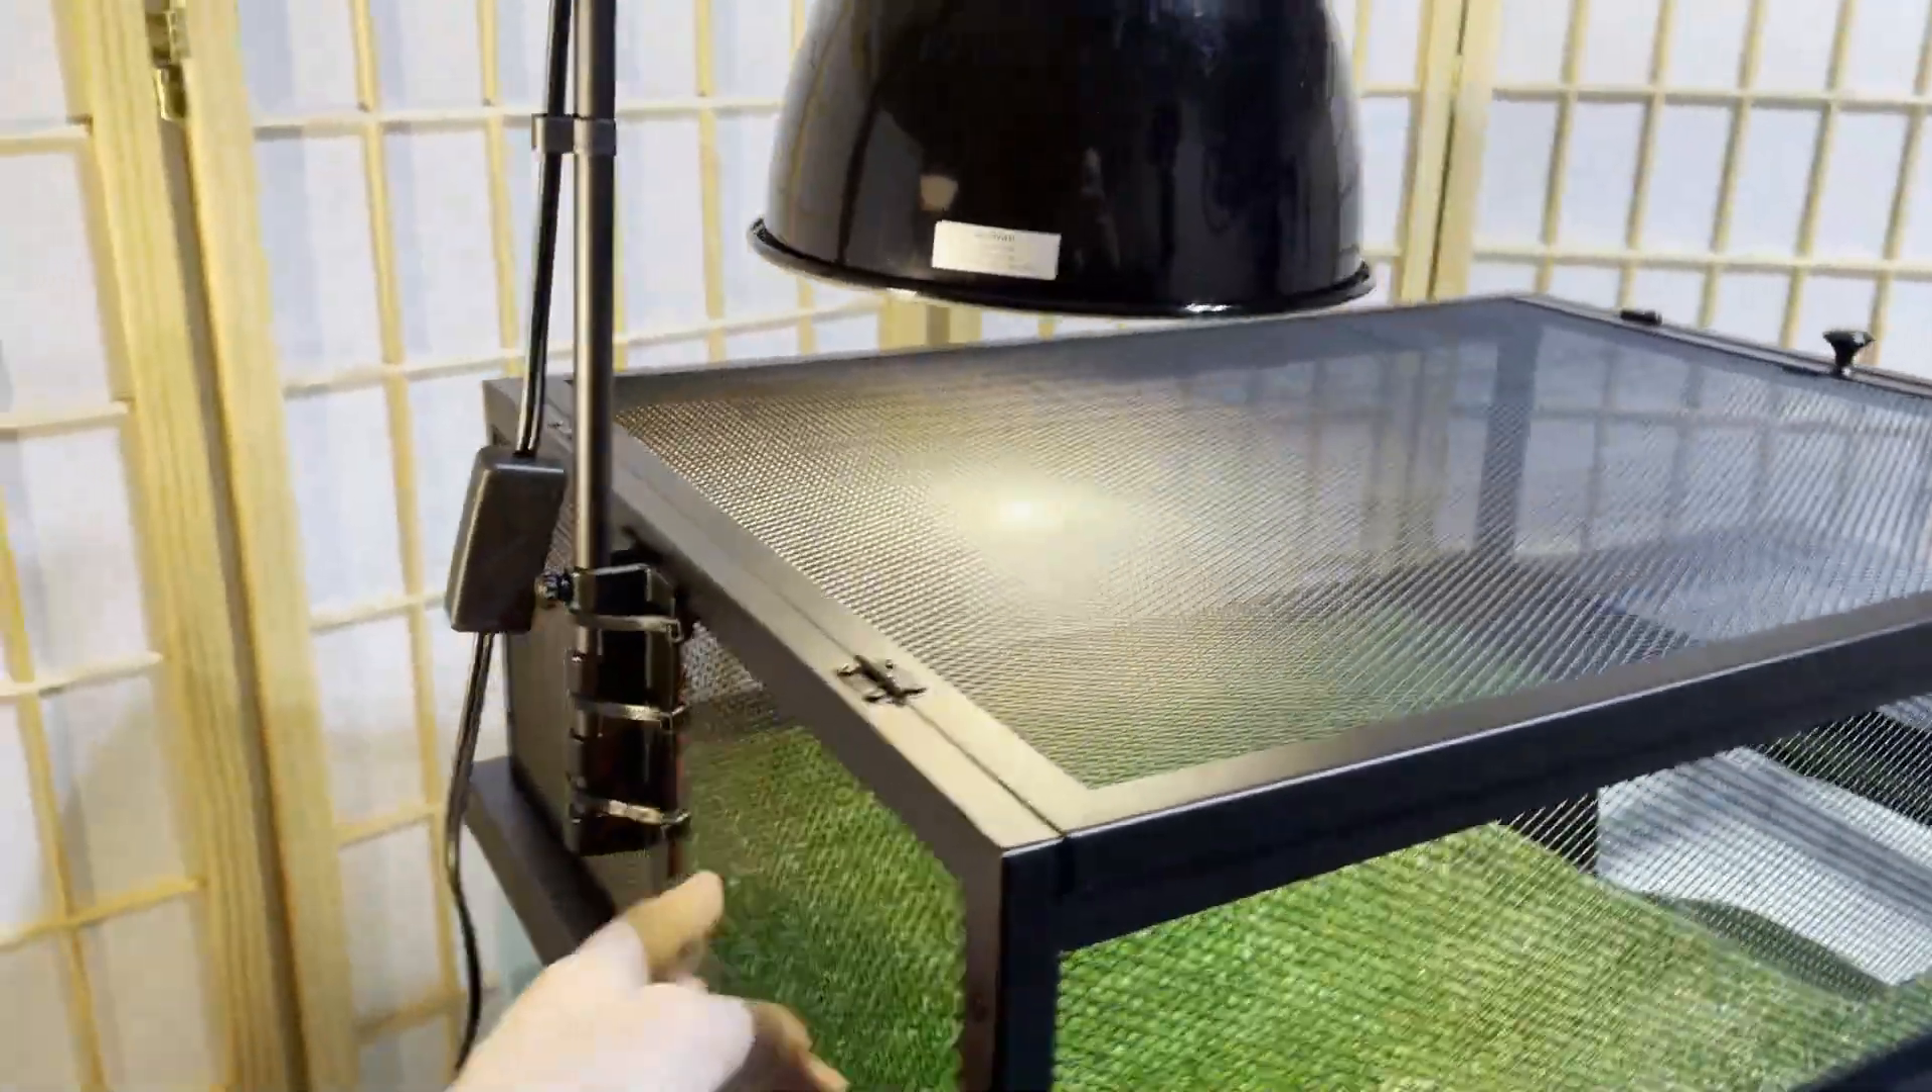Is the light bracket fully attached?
Yes.